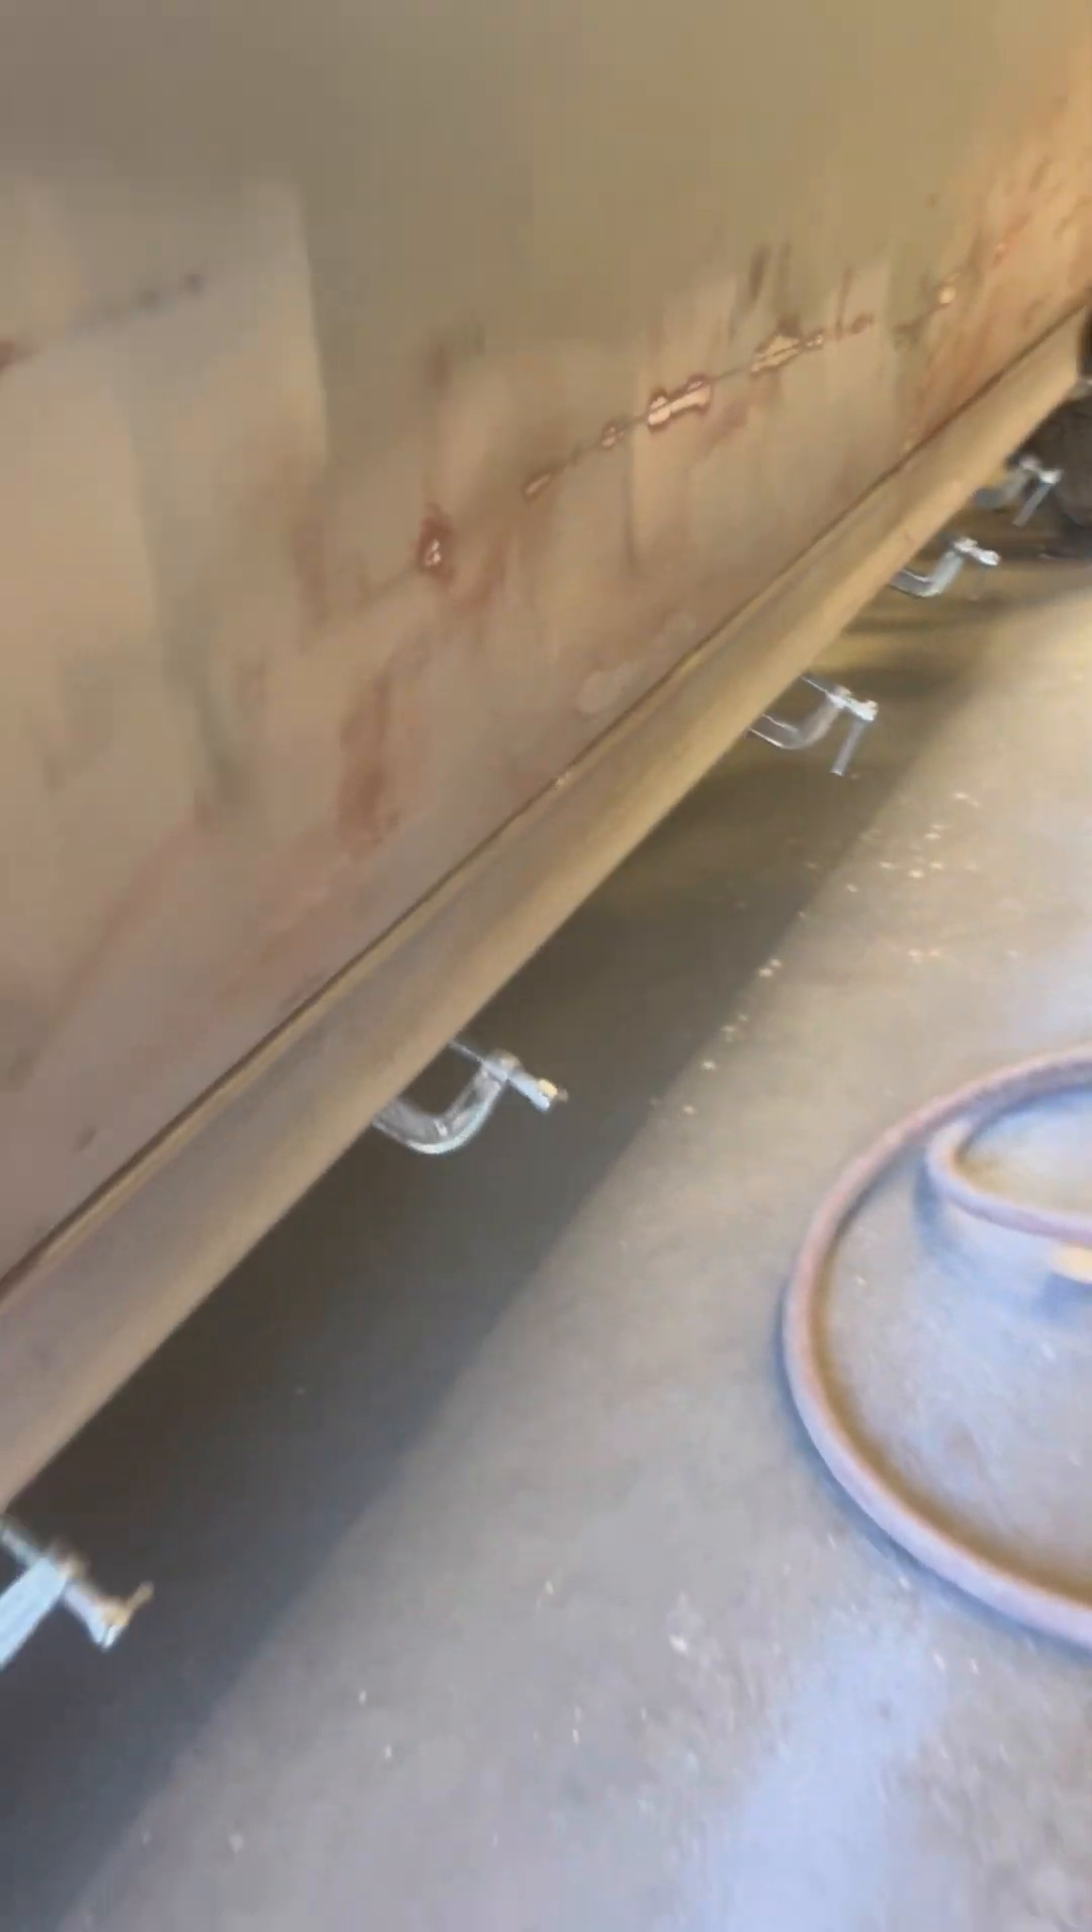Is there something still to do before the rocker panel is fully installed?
Yes.